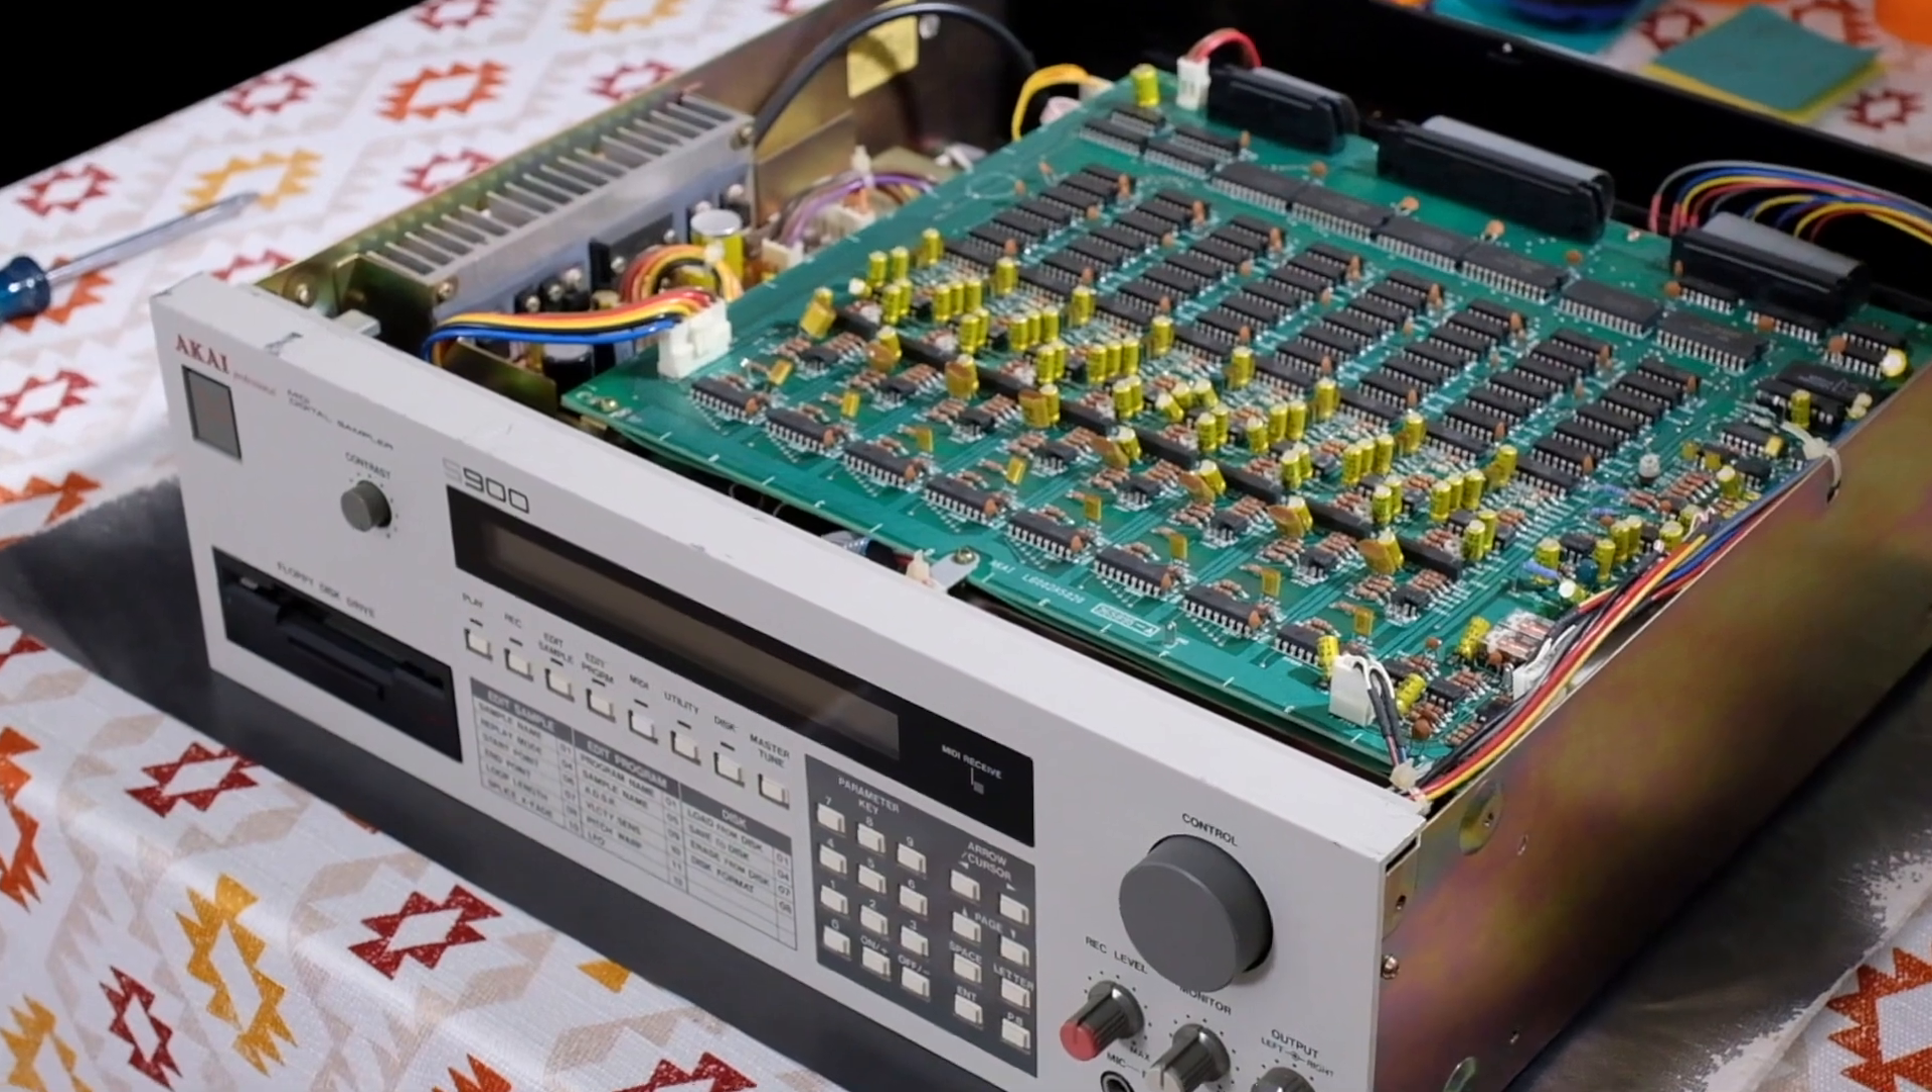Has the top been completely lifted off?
Yes.